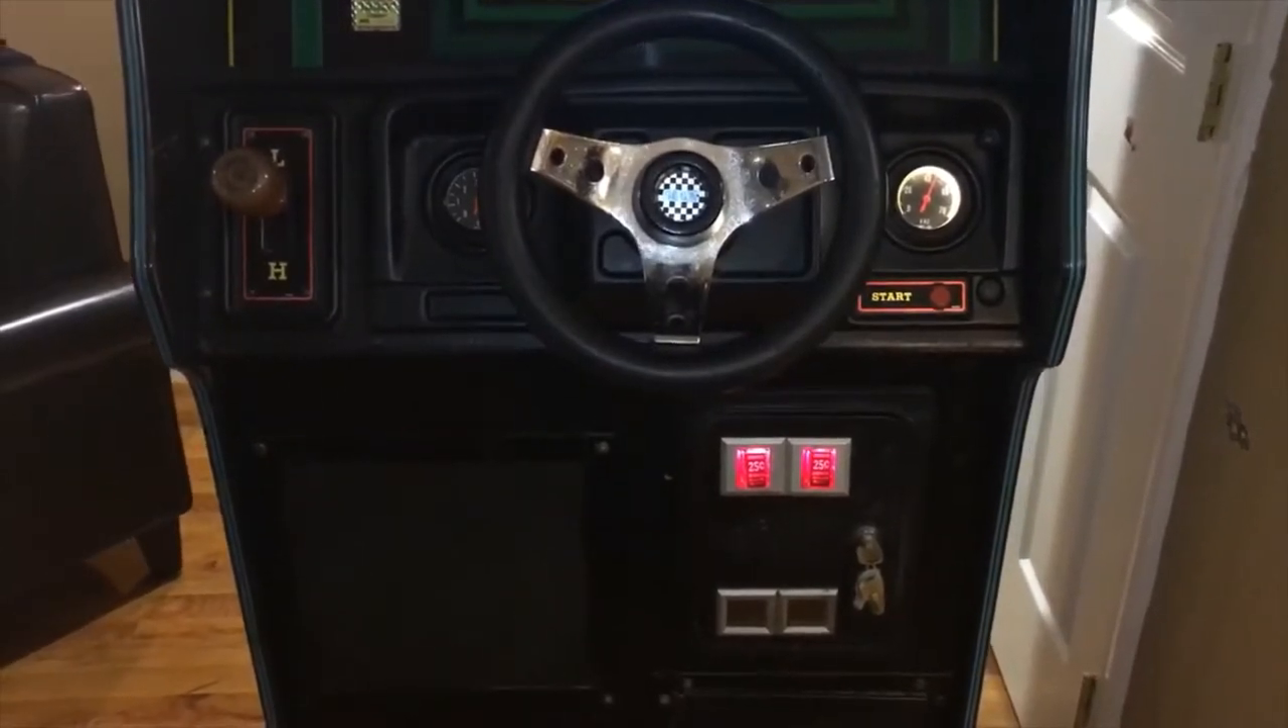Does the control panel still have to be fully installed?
No.